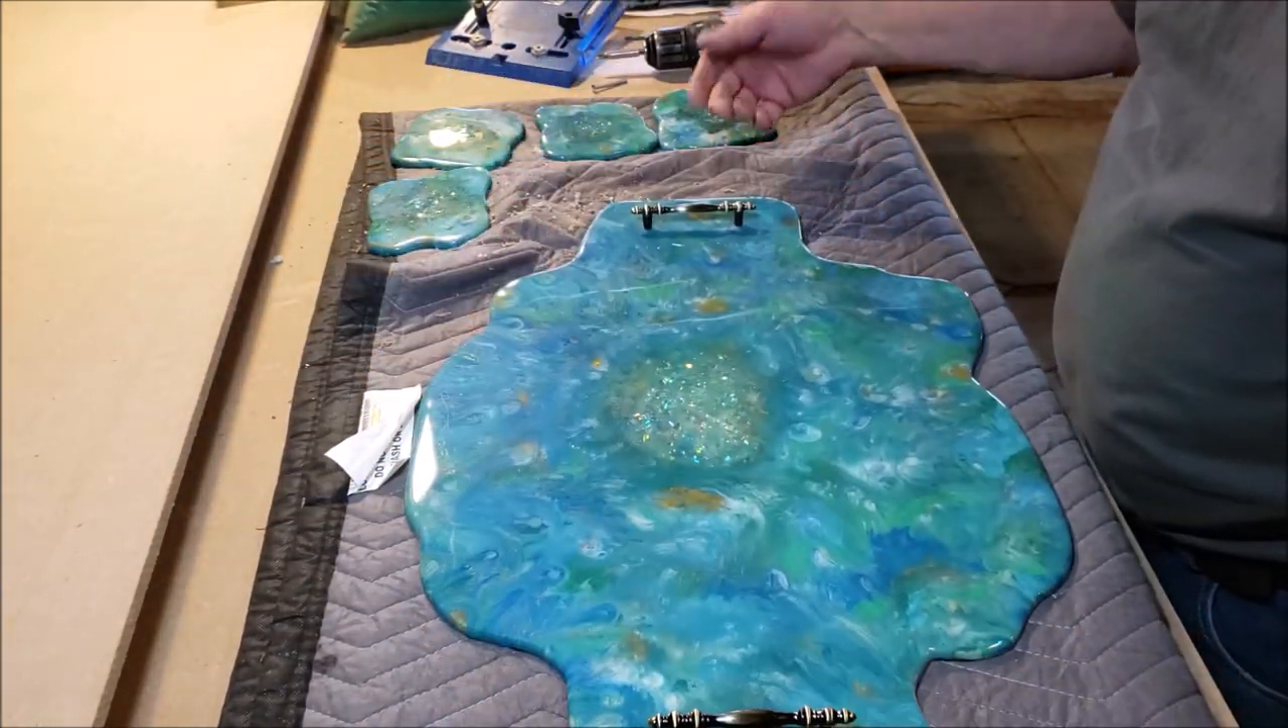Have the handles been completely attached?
Yes.